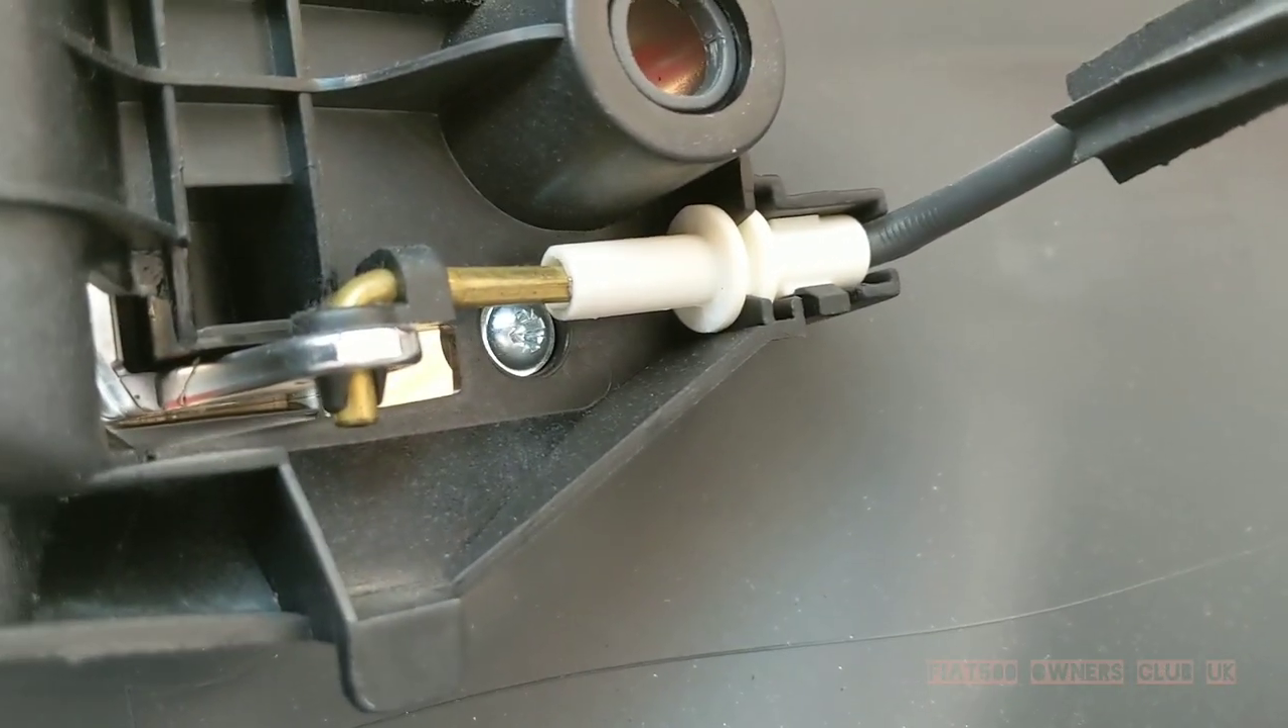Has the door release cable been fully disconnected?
No.